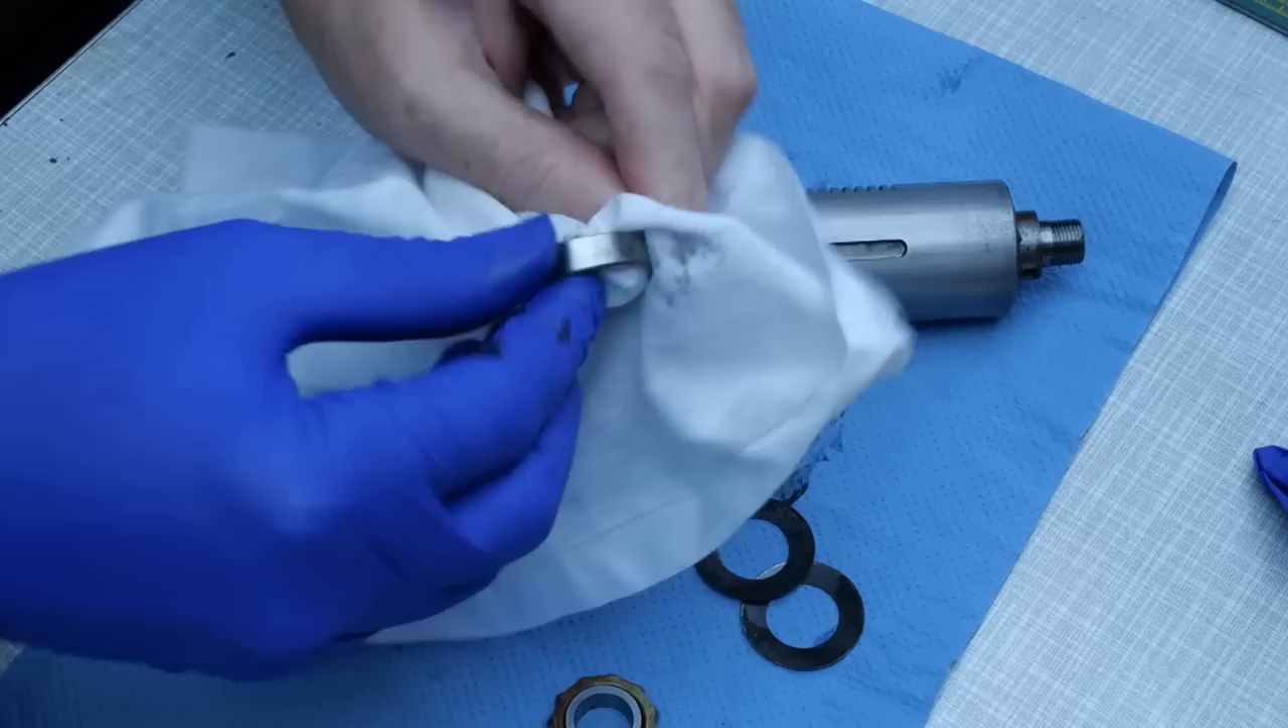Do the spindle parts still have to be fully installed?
Yes.